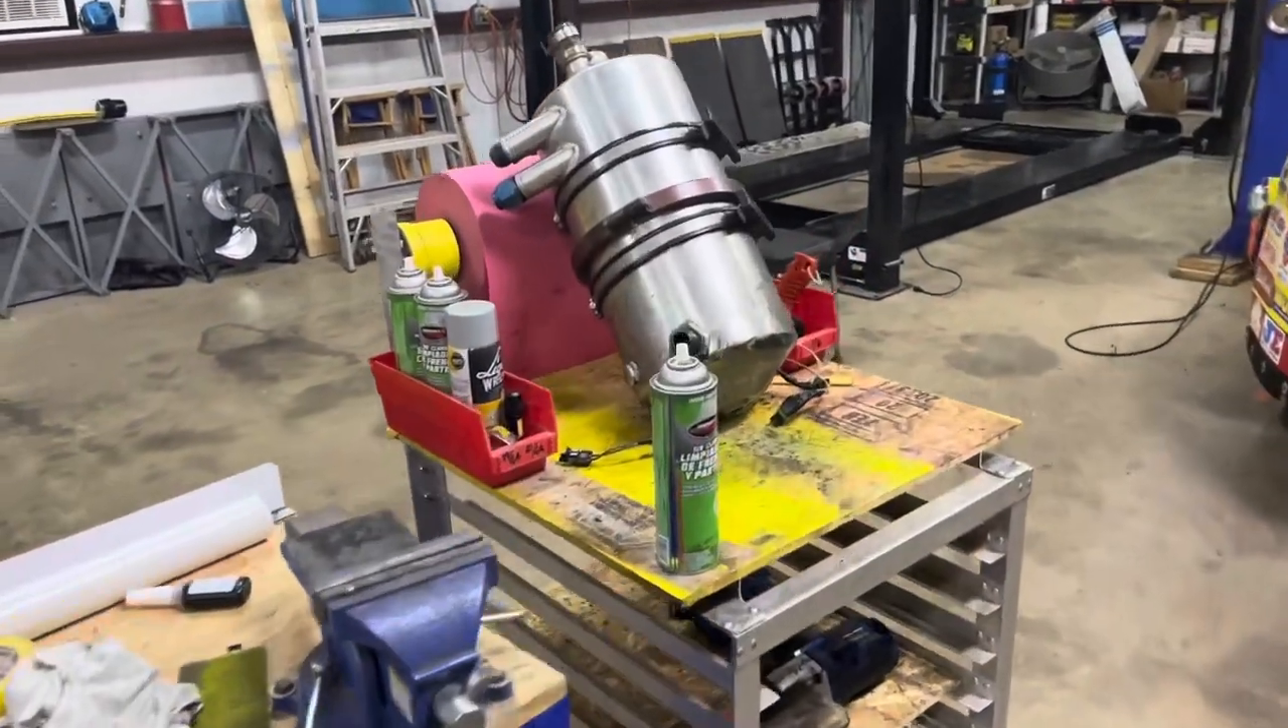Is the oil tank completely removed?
Yes.